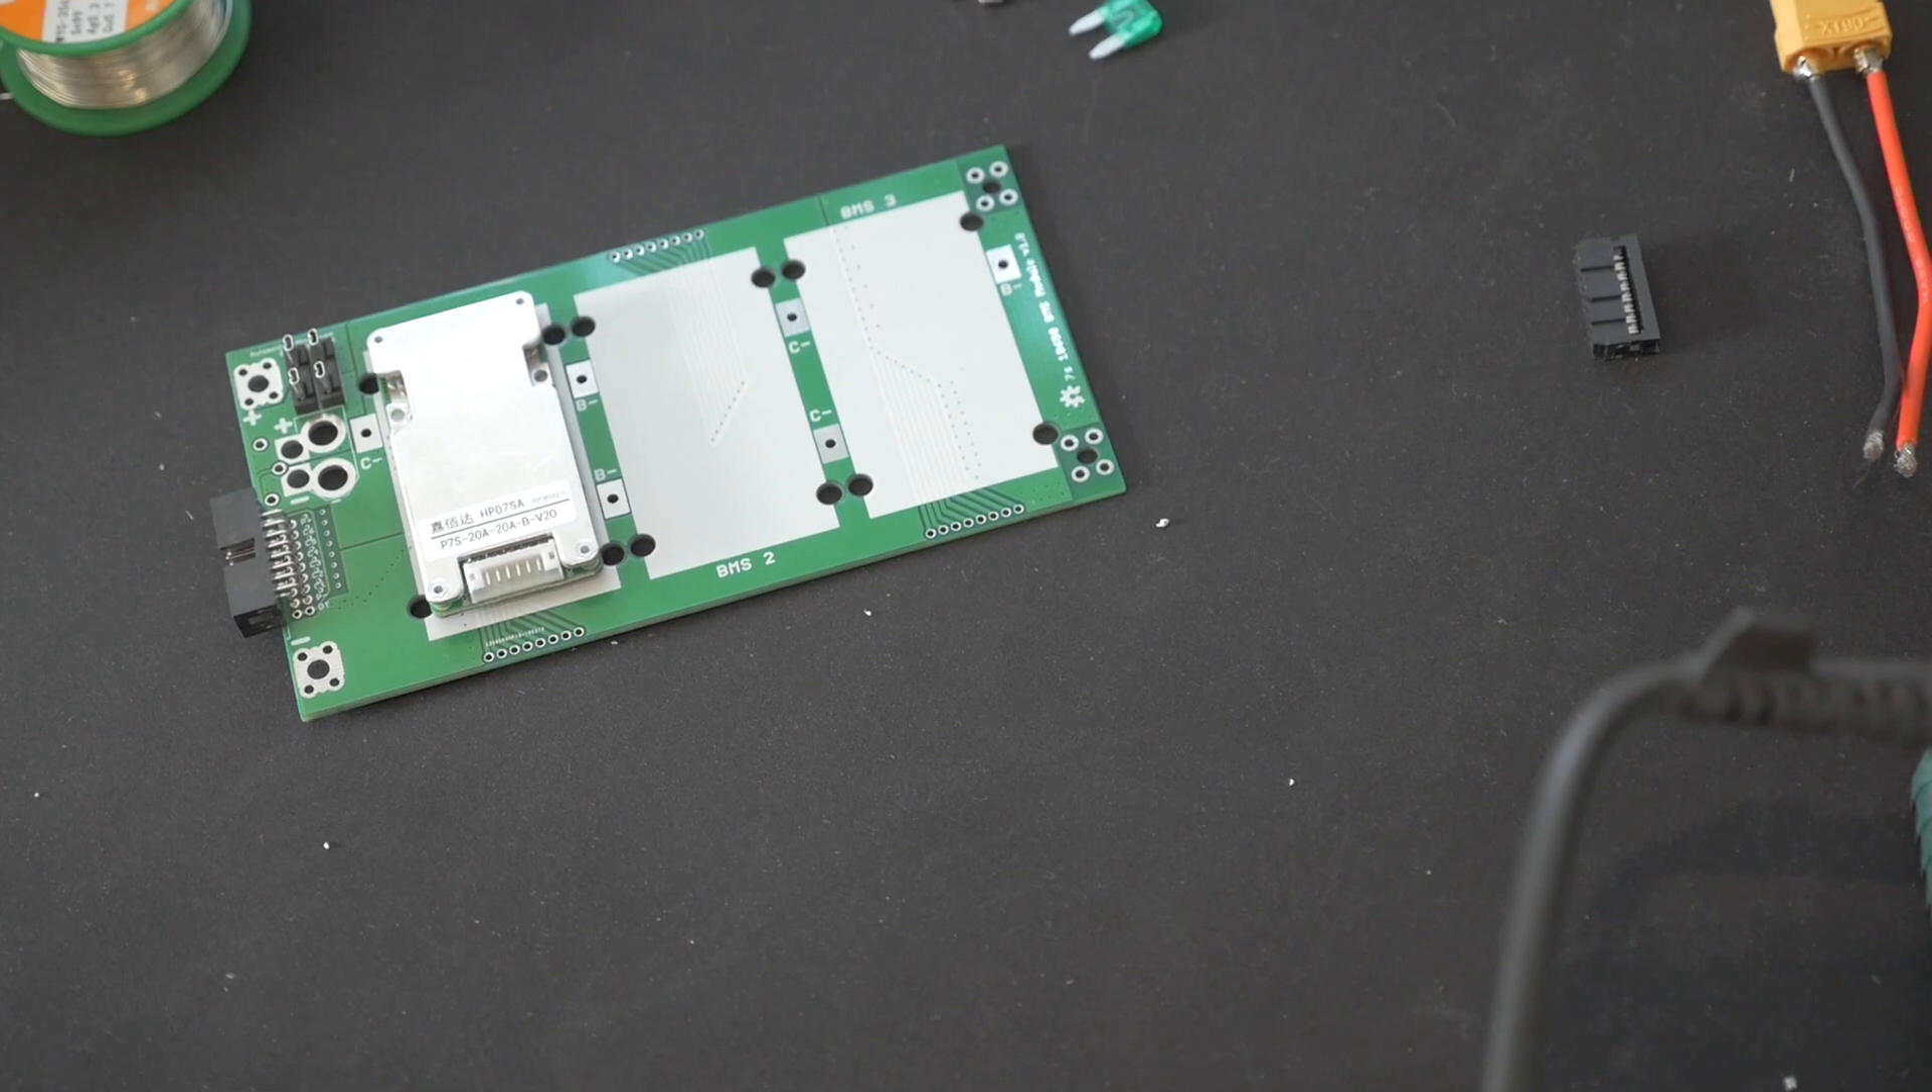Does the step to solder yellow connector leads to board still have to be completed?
Yes.